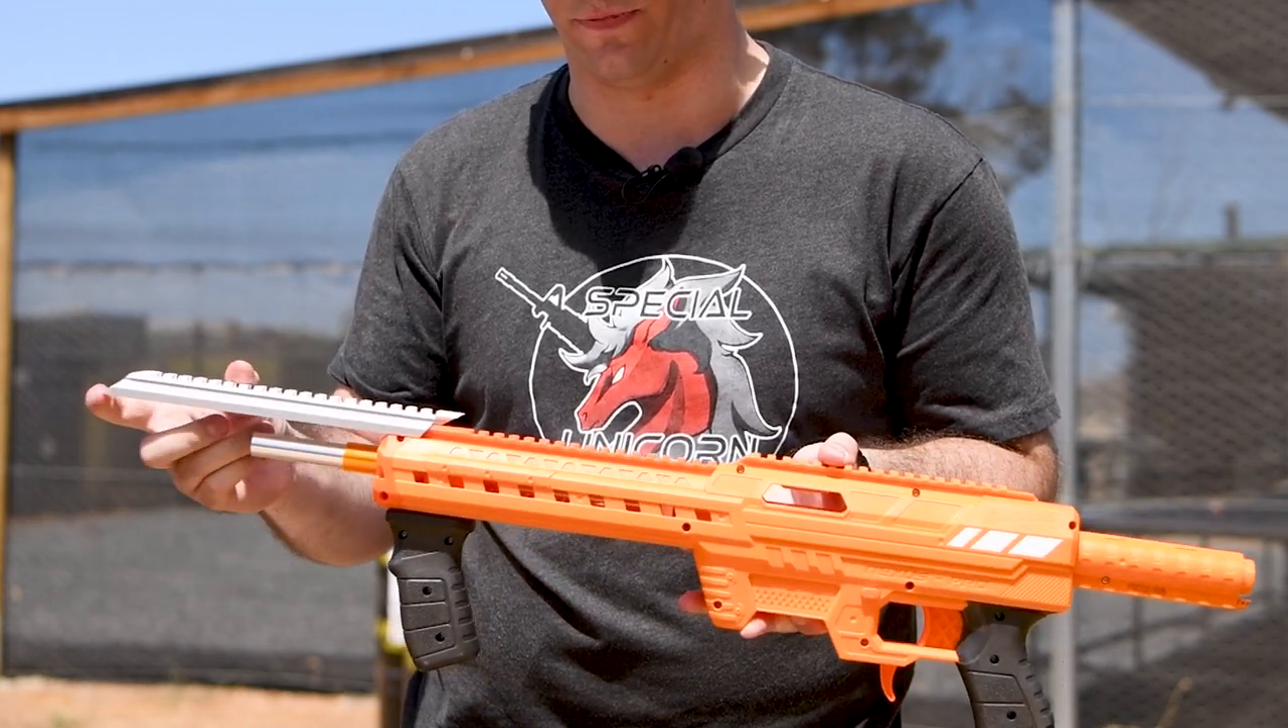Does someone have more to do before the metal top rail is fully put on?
Yes.